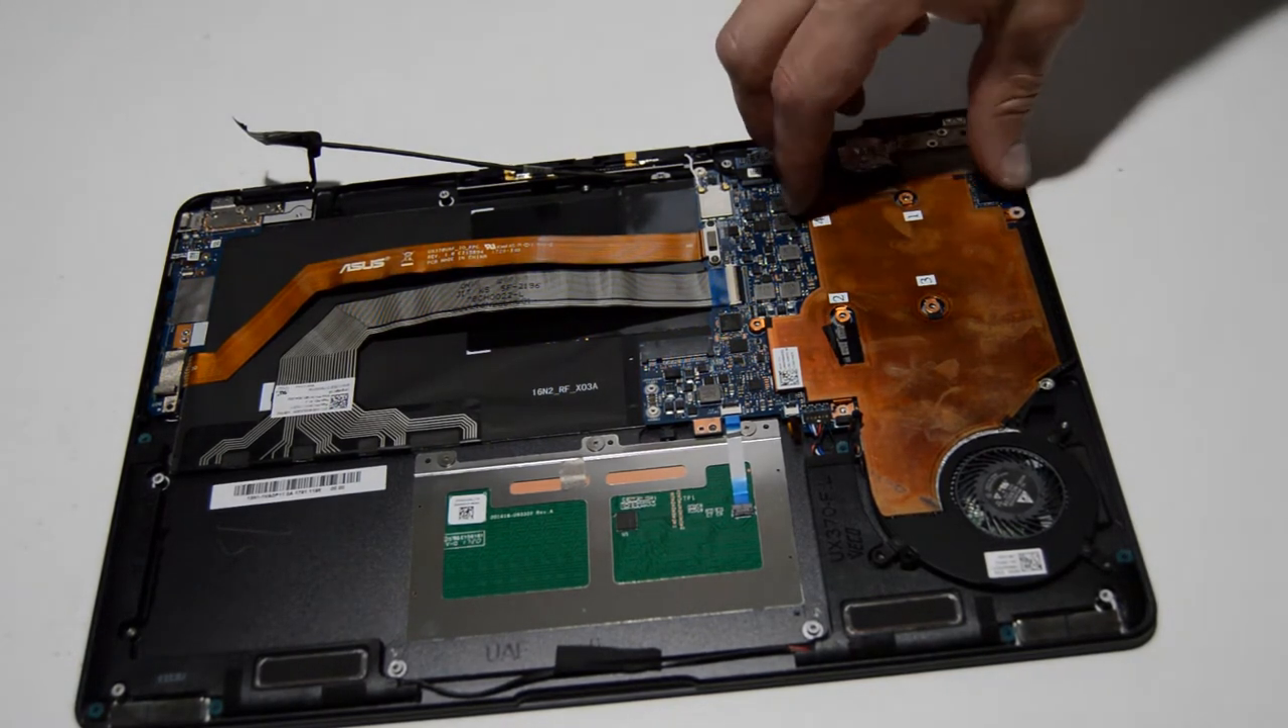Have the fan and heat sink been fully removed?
No.